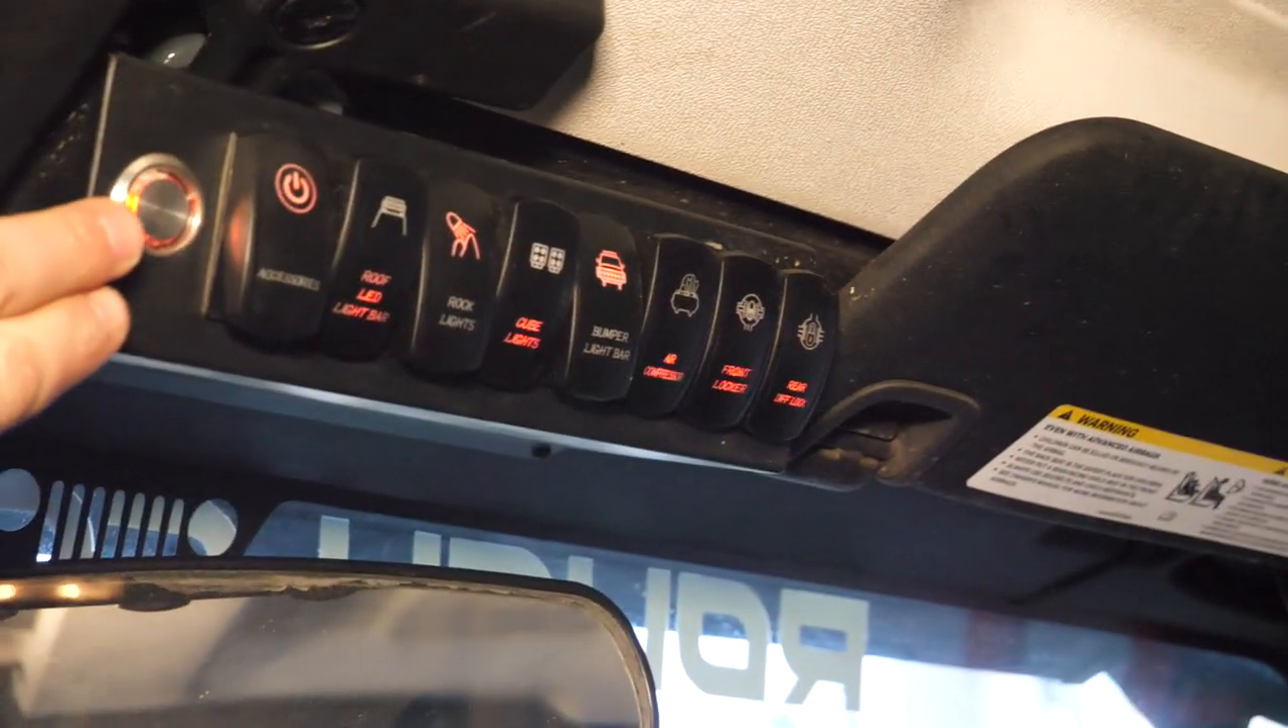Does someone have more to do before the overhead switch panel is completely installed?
No.